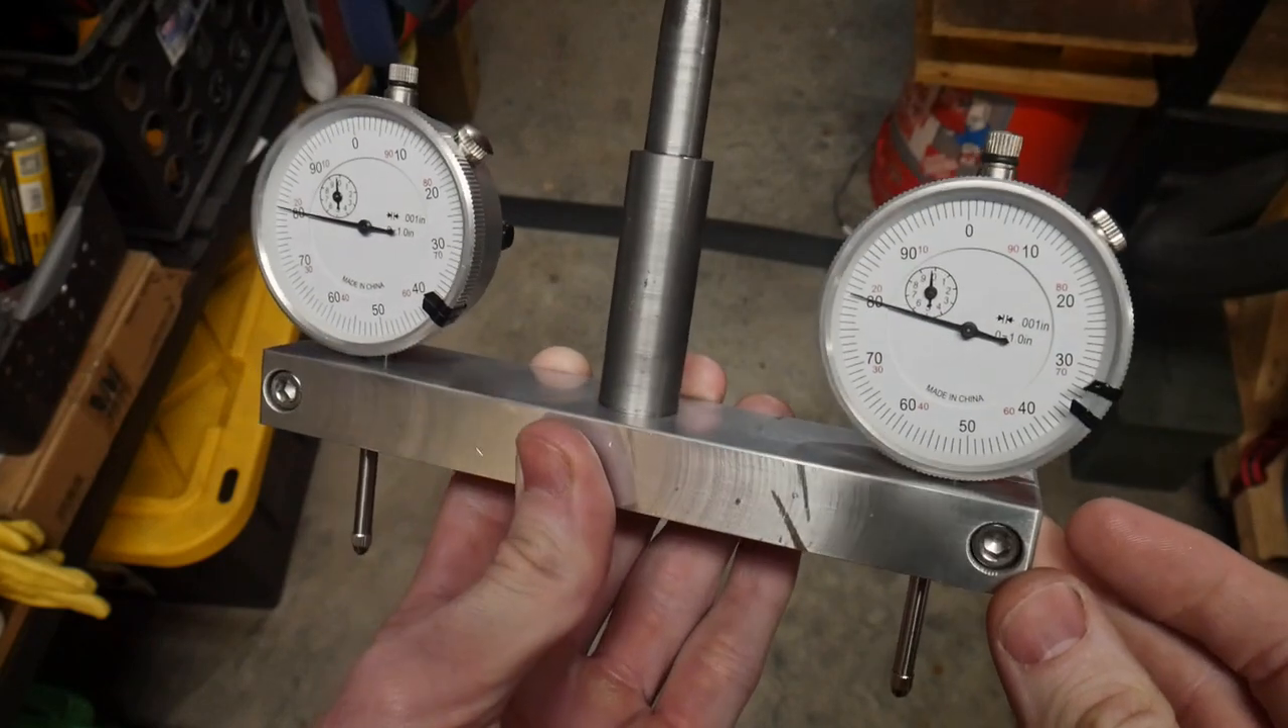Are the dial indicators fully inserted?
Yes.